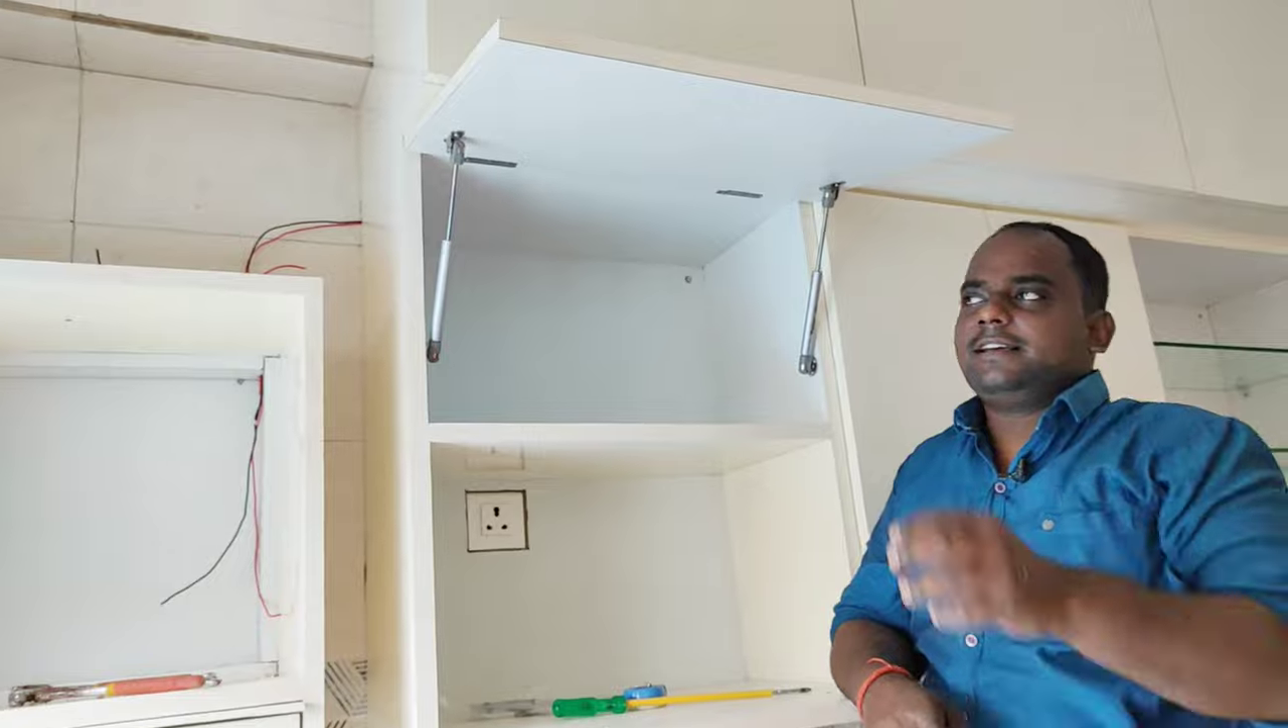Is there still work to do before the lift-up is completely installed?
No.